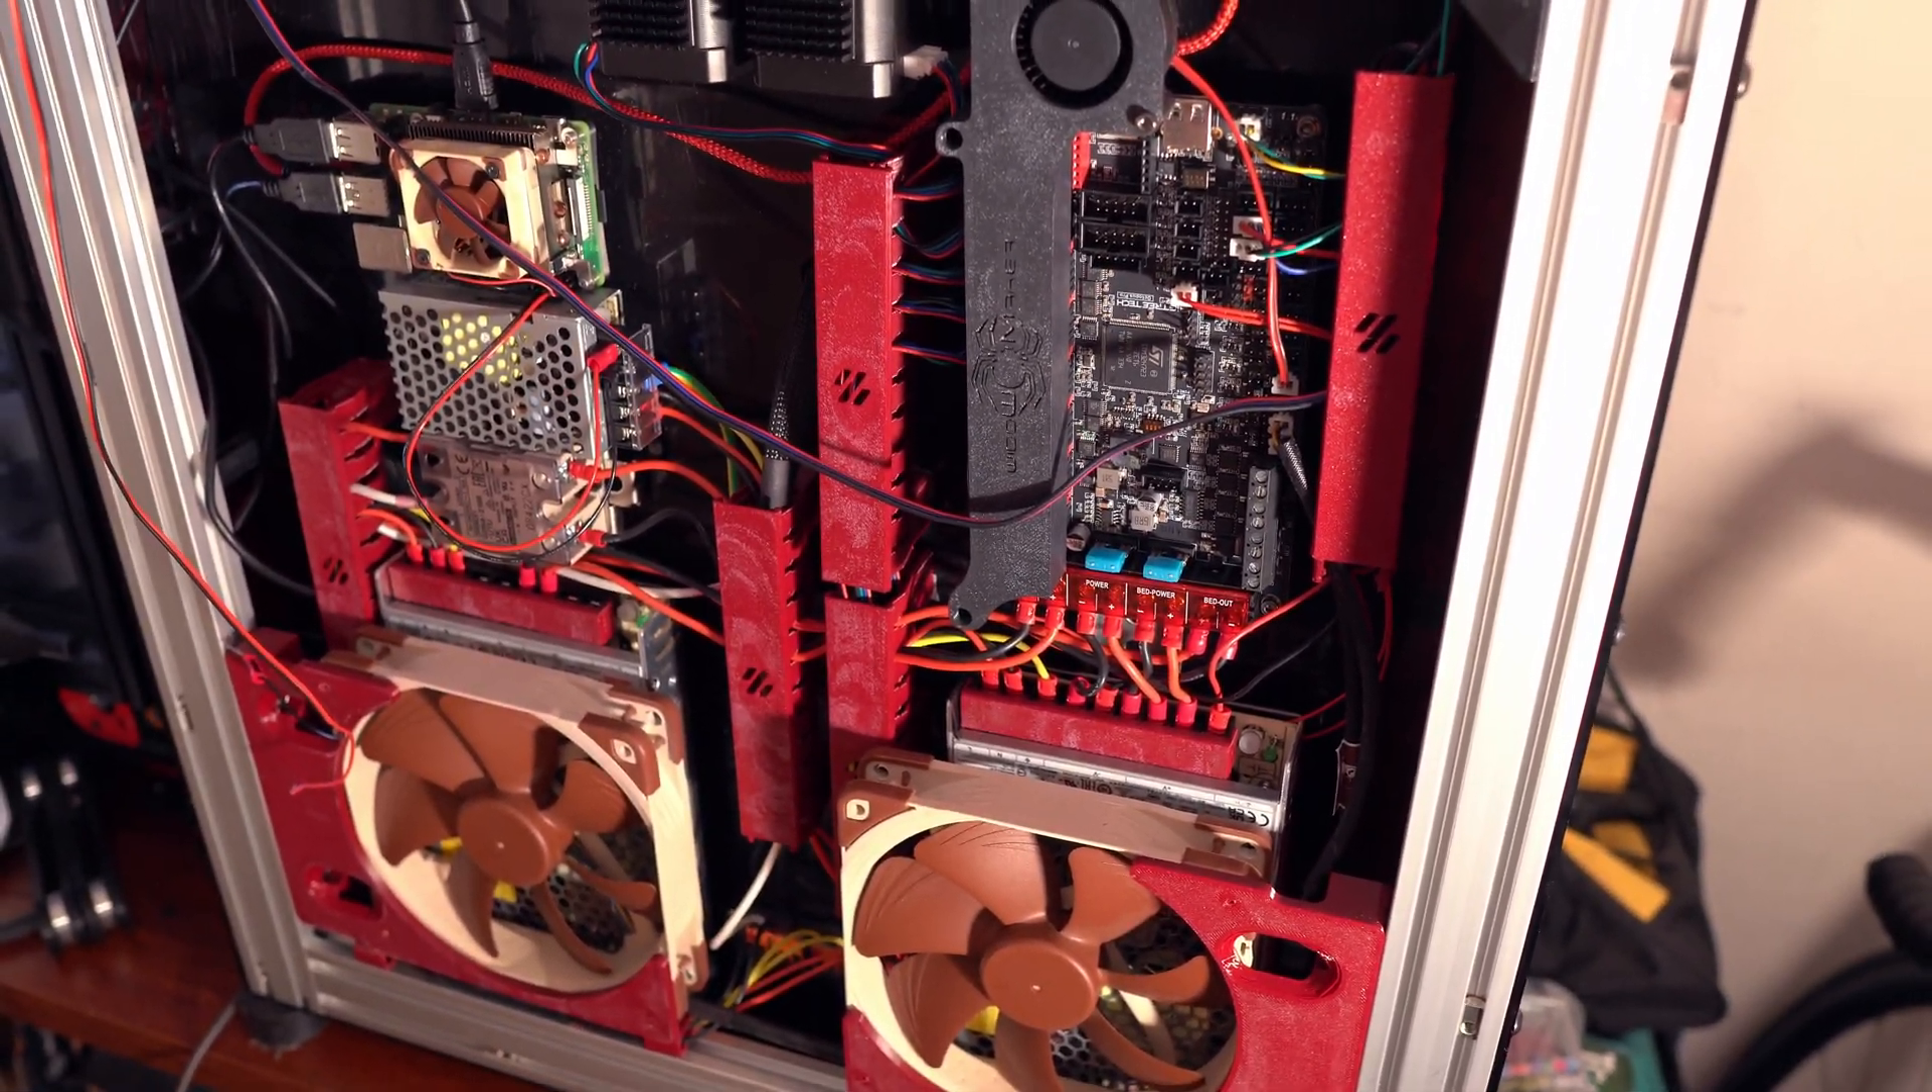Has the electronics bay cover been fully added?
No.